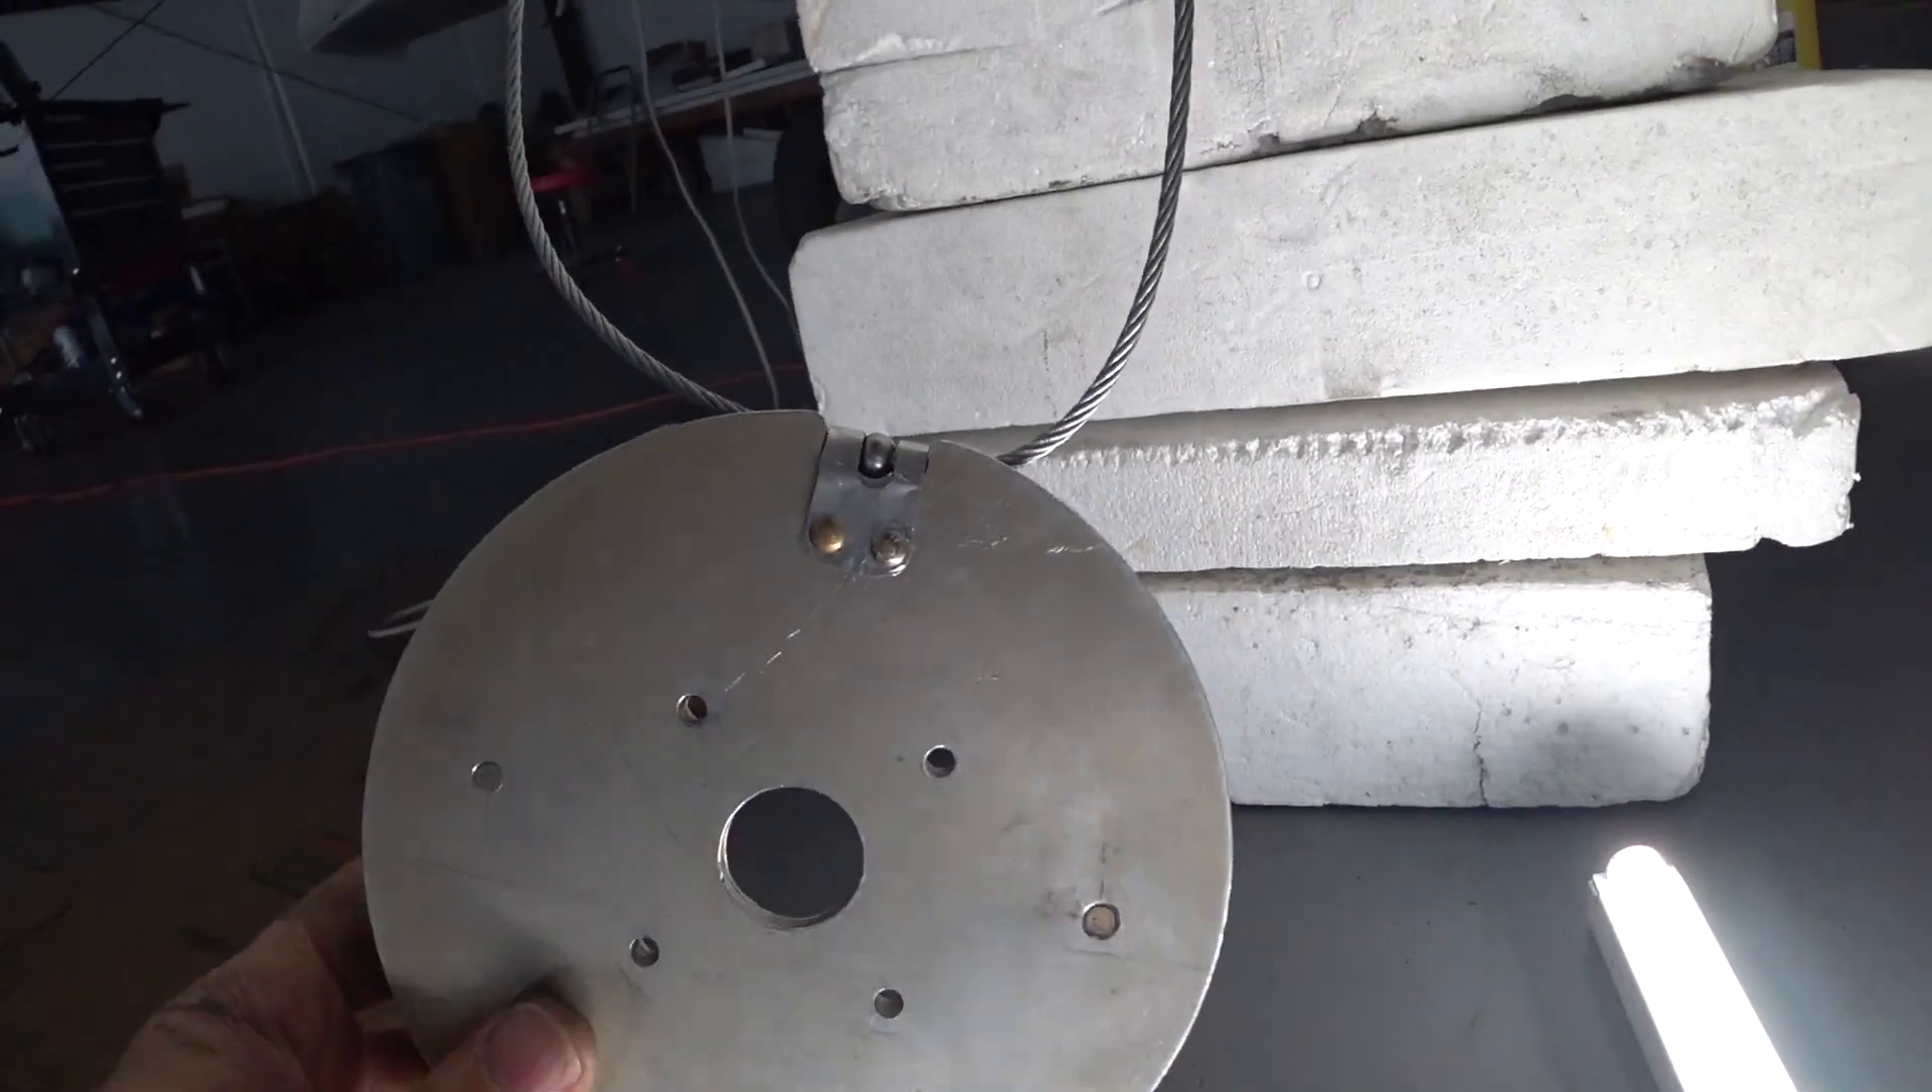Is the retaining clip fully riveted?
Yes.